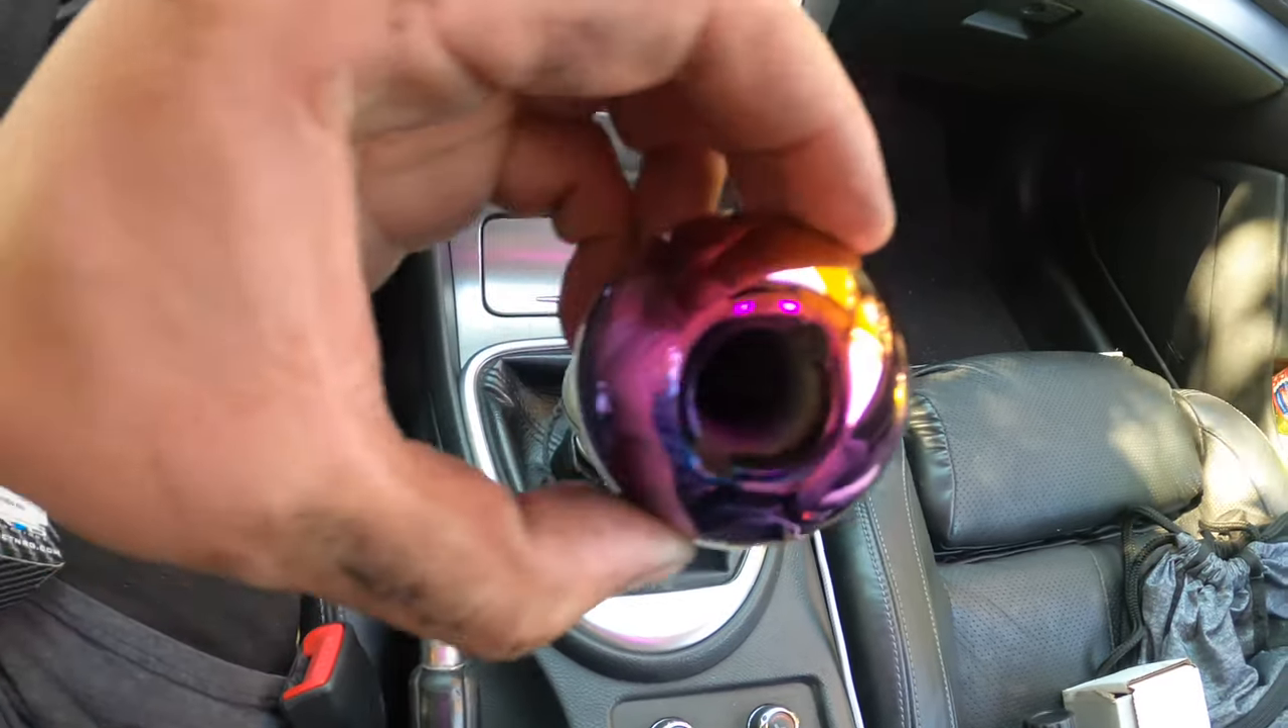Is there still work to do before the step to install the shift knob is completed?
Yes.